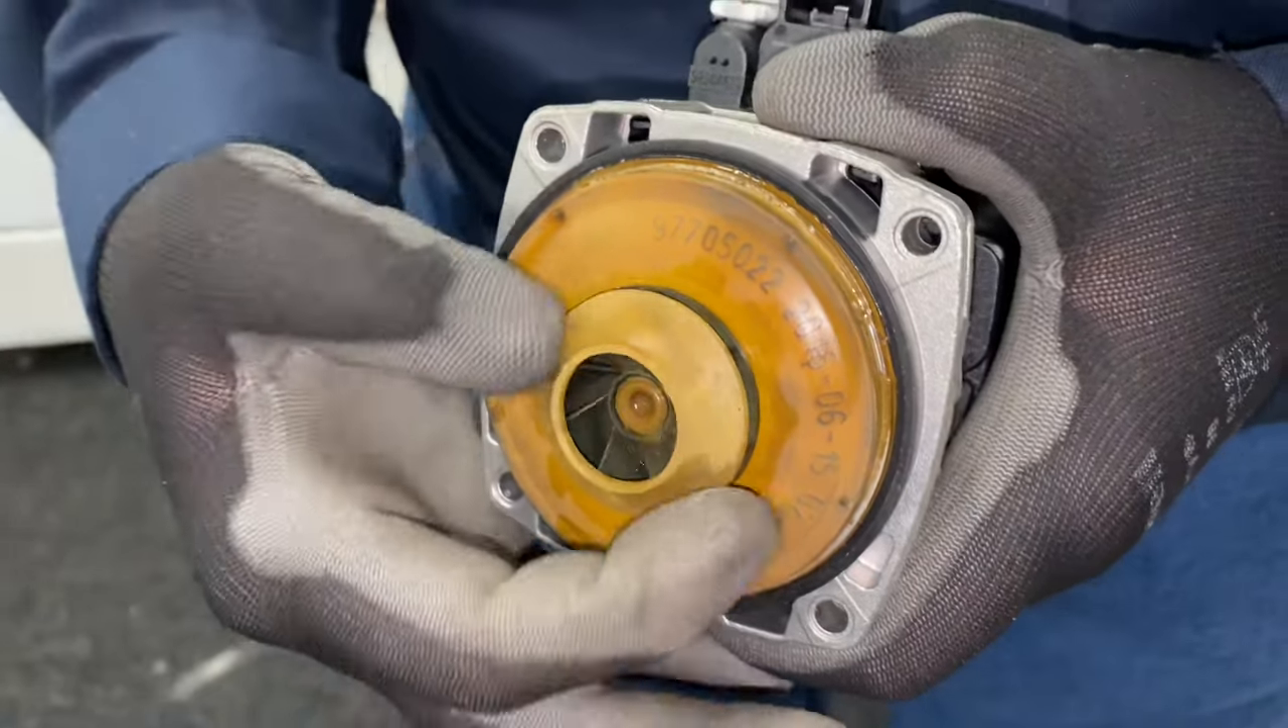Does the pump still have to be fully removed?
No.